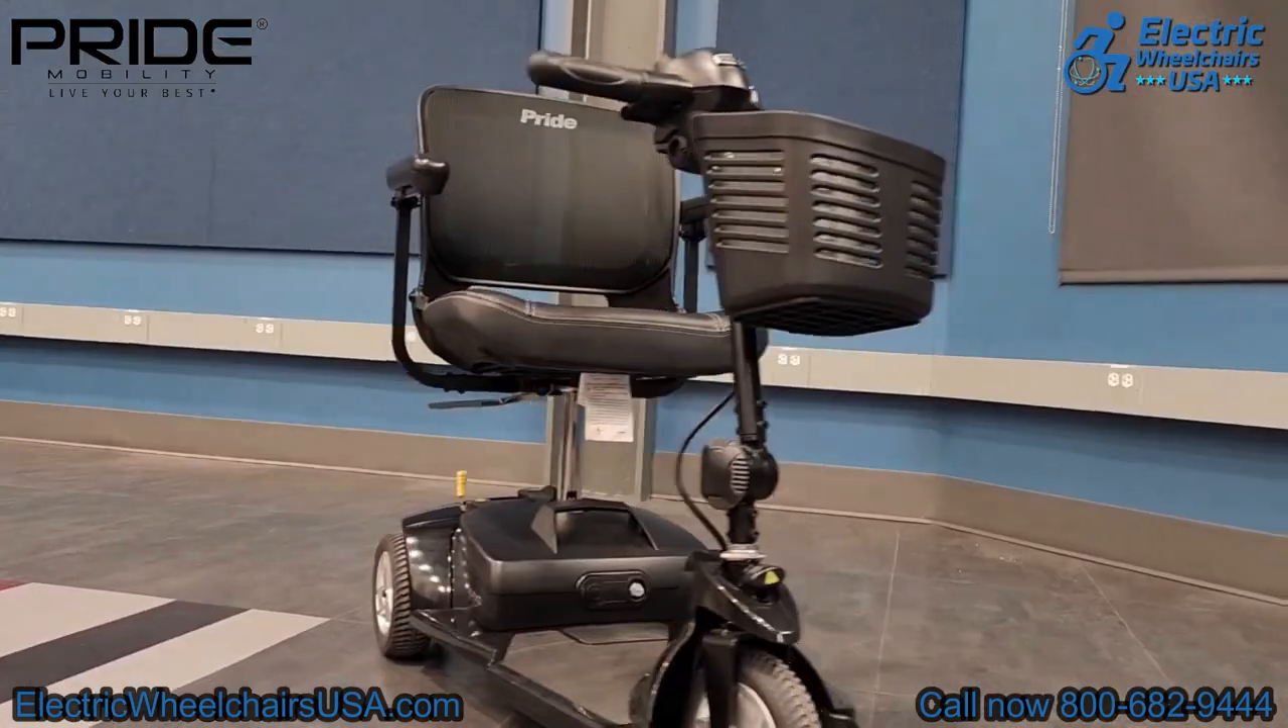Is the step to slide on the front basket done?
Yes.